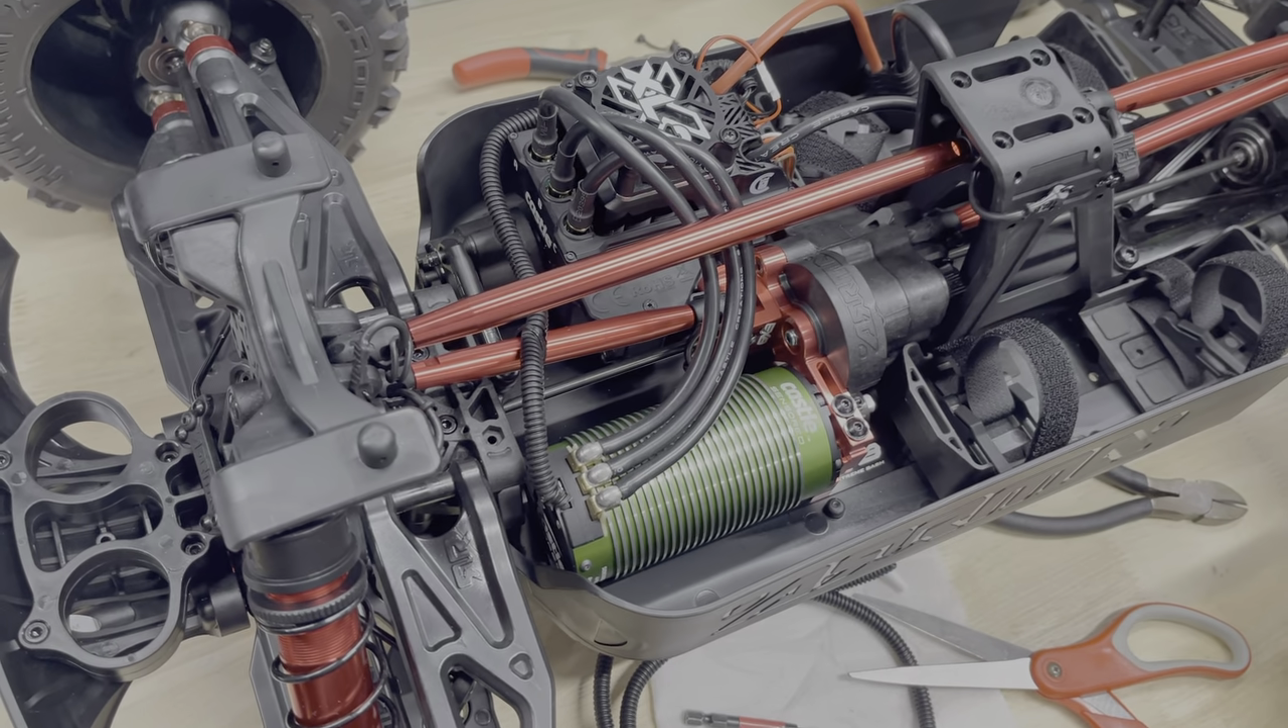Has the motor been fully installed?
Yes.